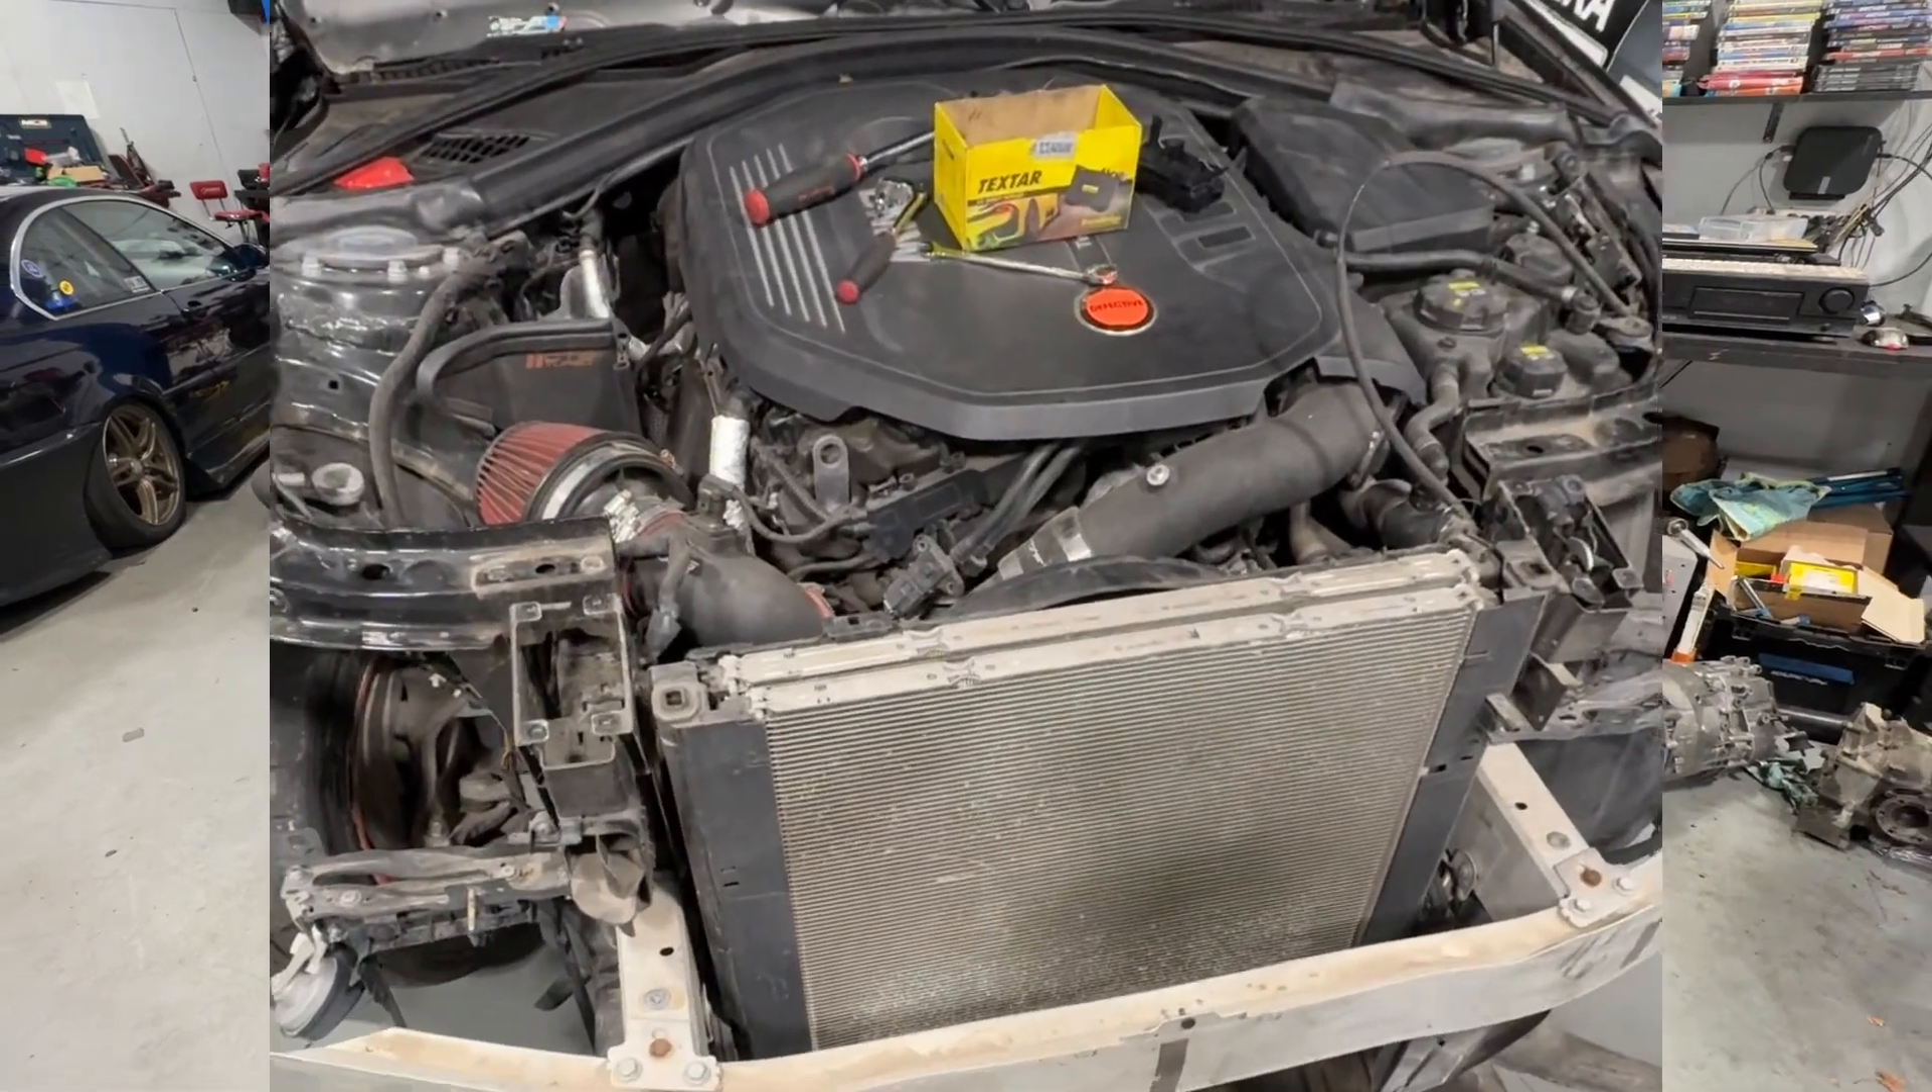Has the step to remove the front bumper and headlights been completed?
Yes.